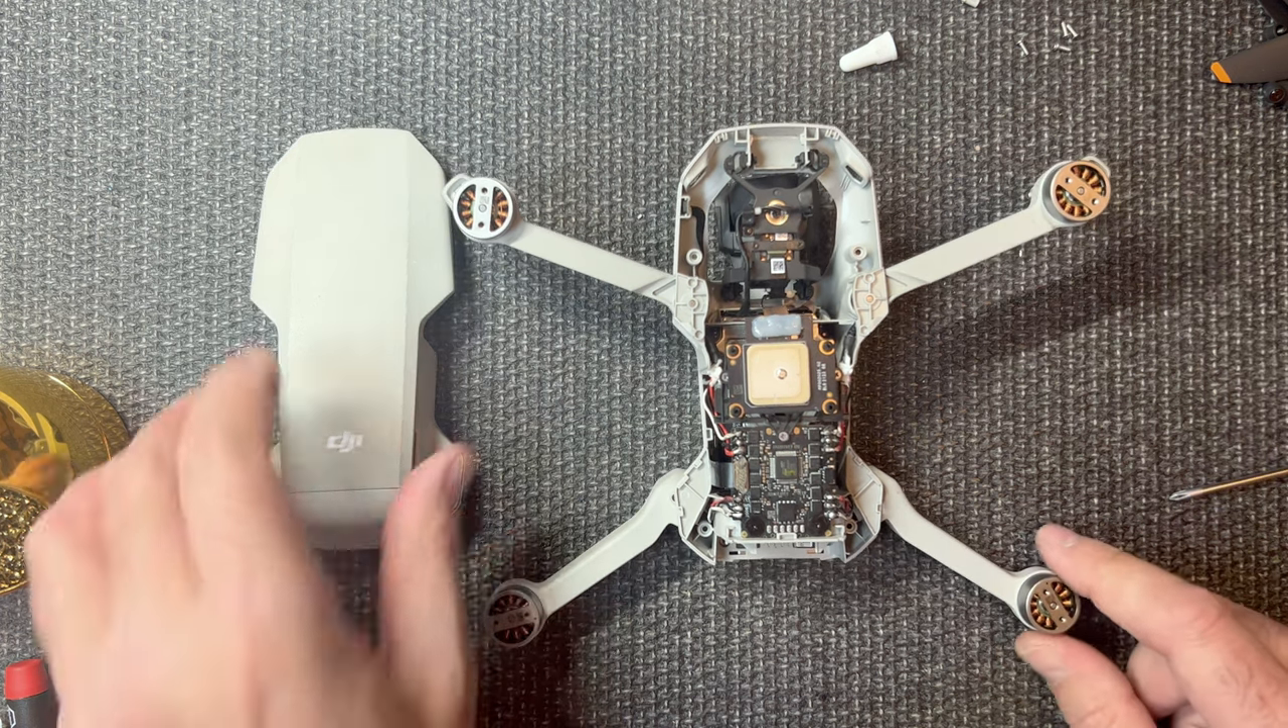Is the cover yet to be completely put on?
Yes.